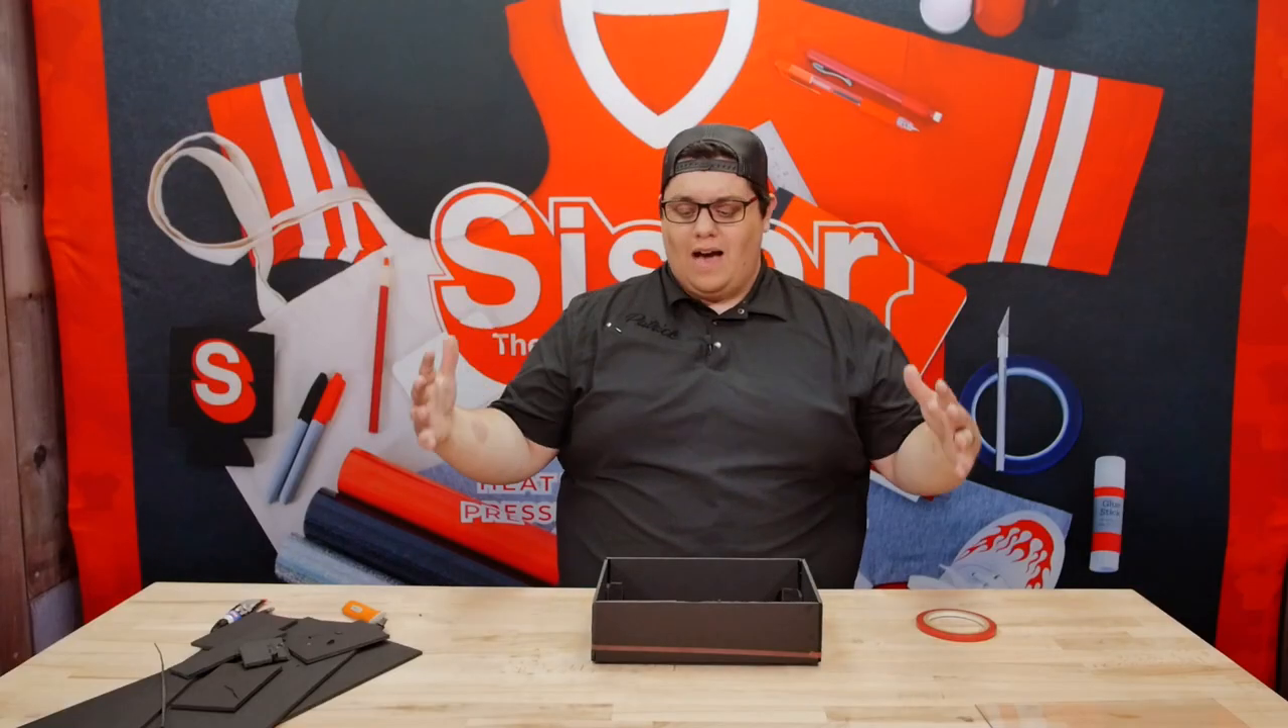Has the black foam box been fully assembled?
Yes.